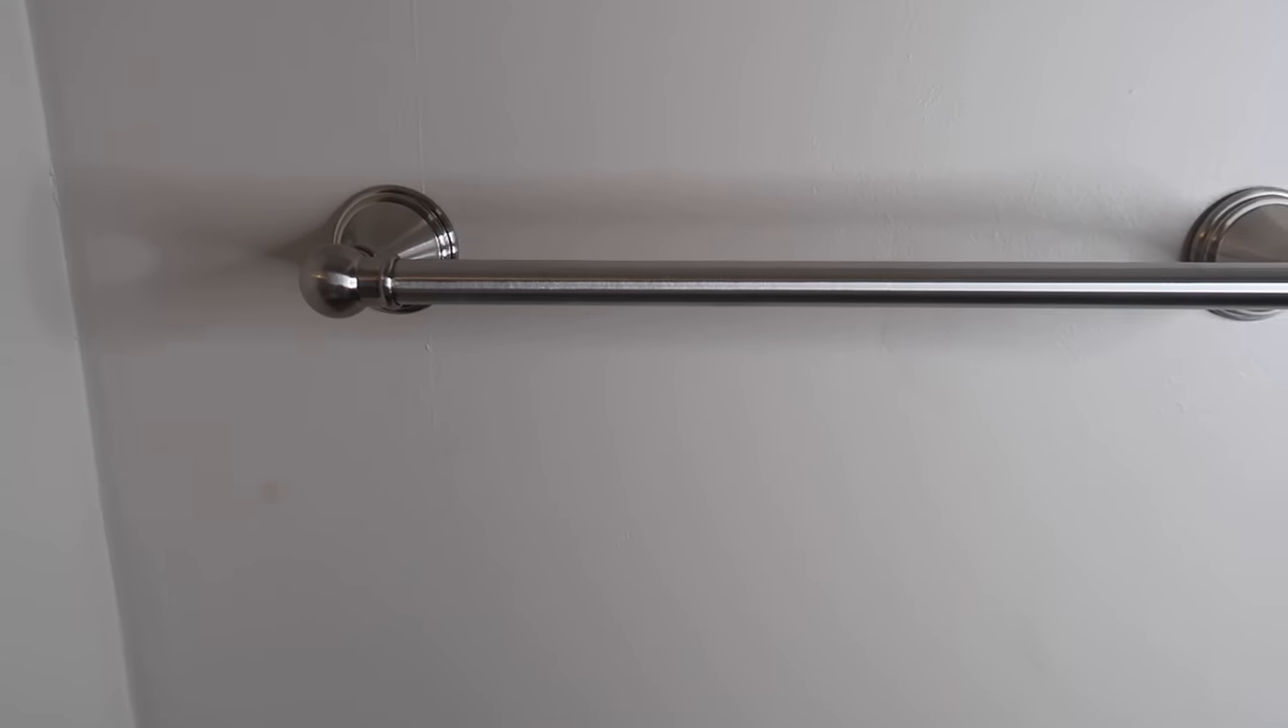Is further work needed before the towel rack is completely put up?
No.